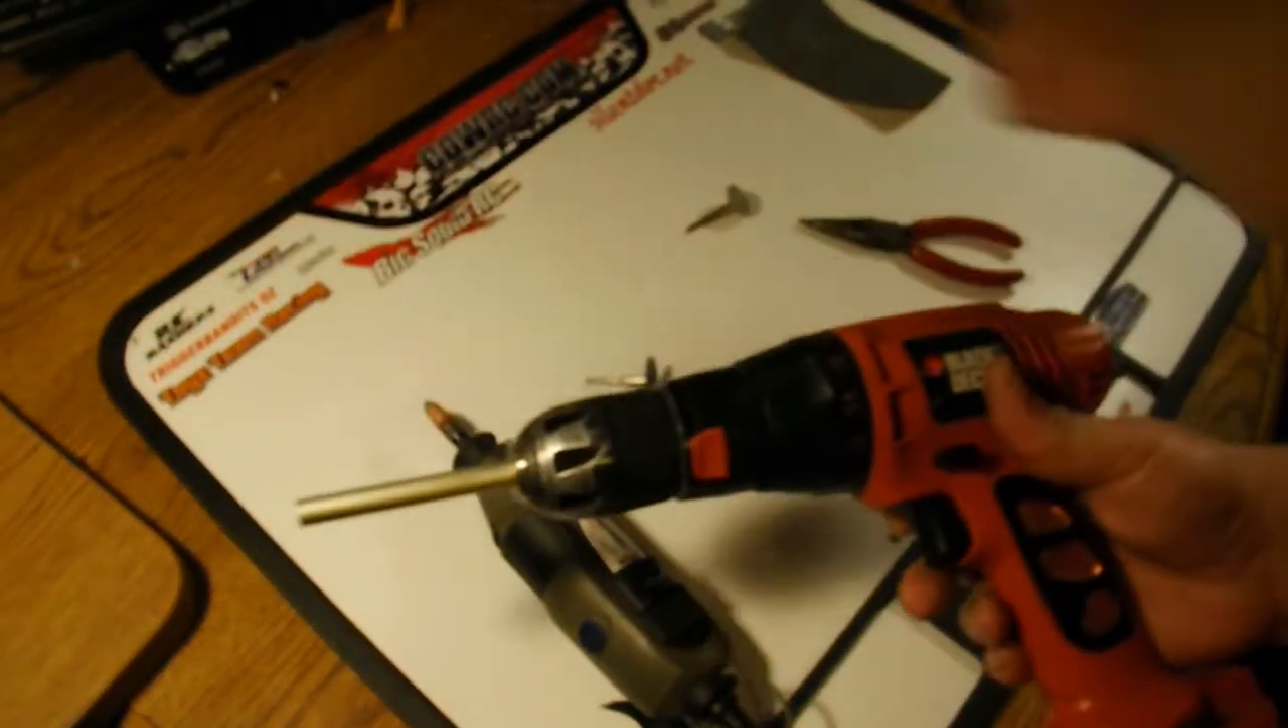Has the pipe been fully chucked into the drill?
Yes.